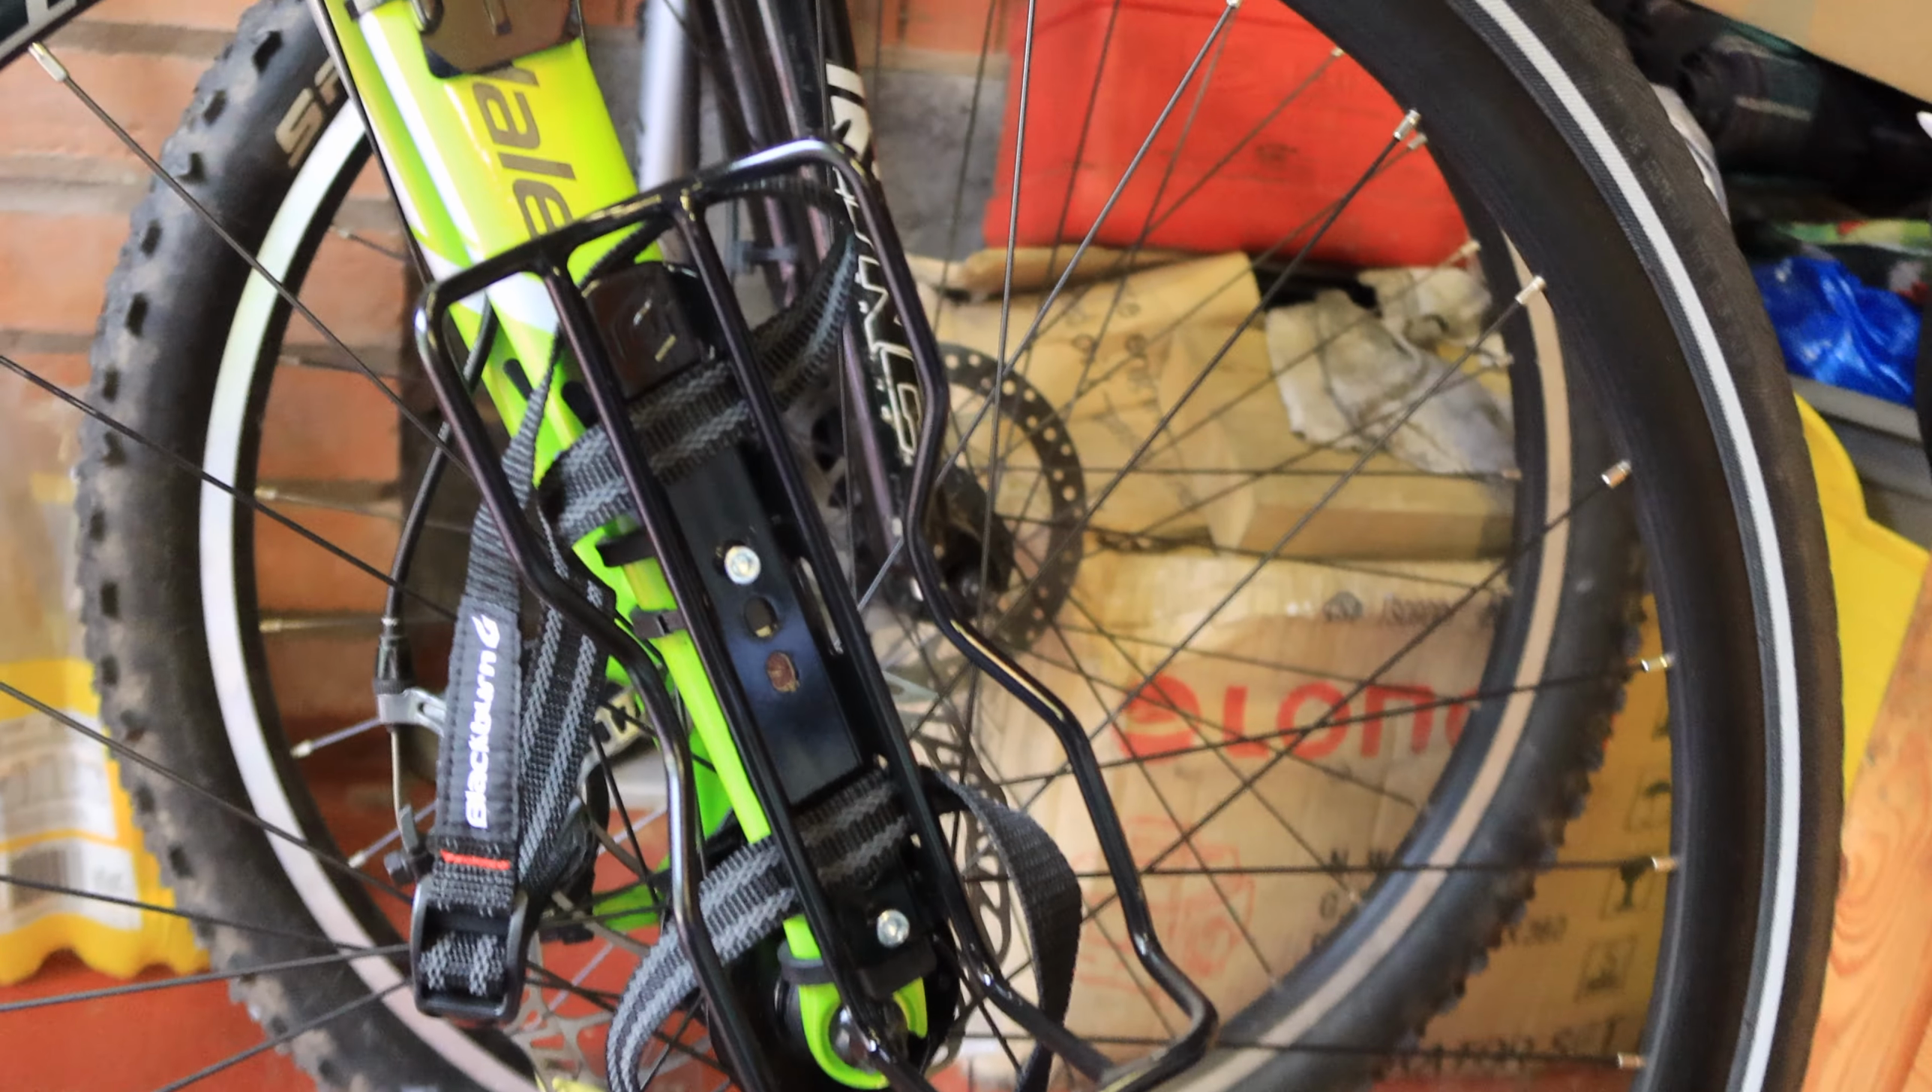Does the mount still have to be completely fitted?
No.